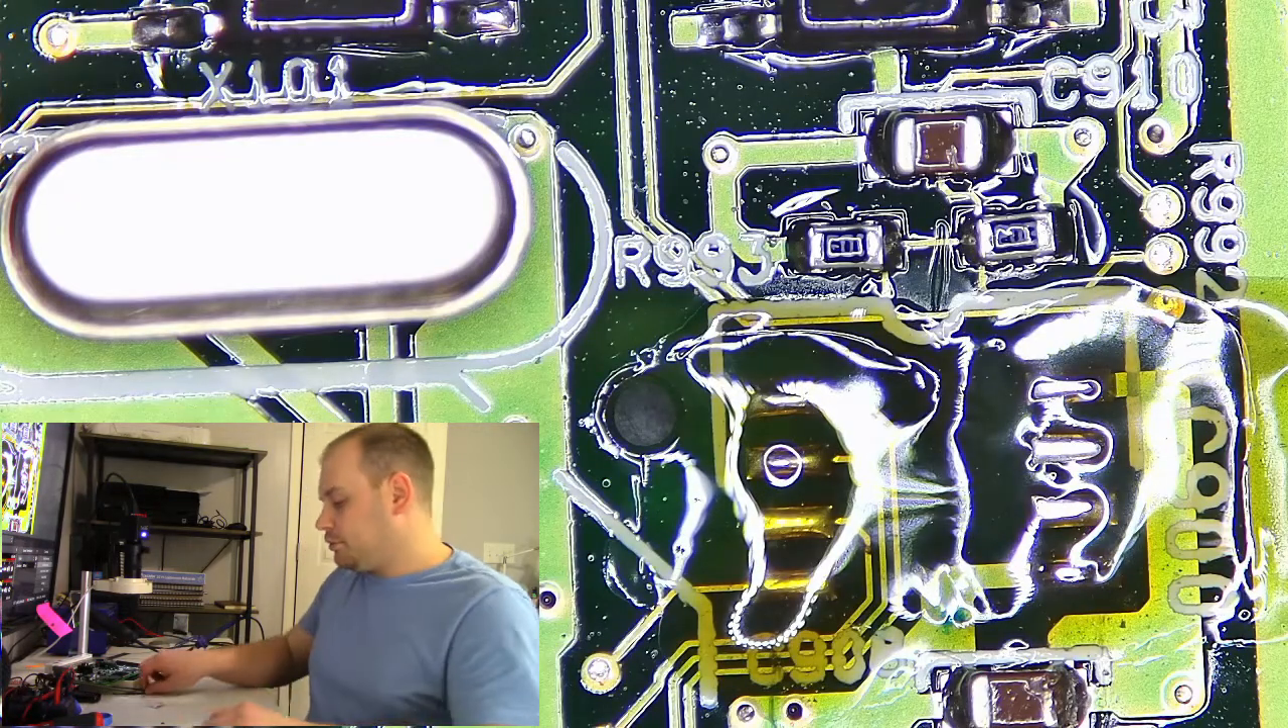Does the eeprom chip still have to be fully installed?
Yes.